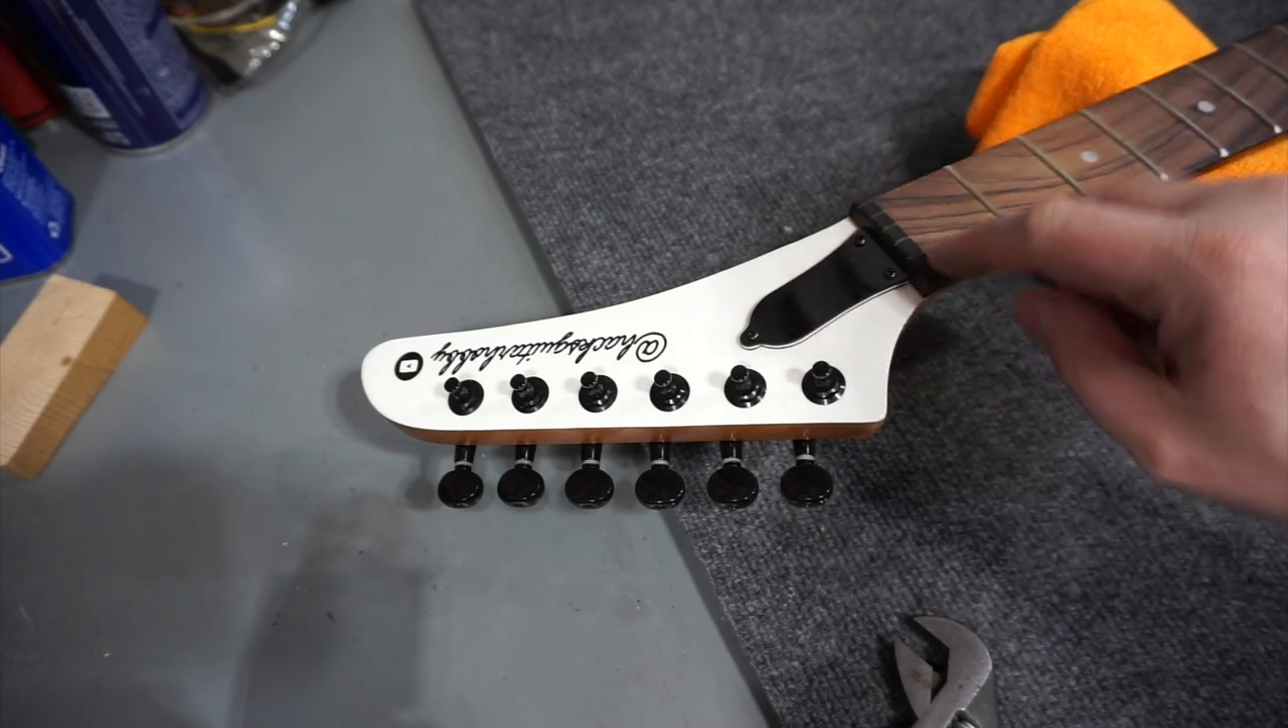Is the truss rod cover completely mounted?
Yes.